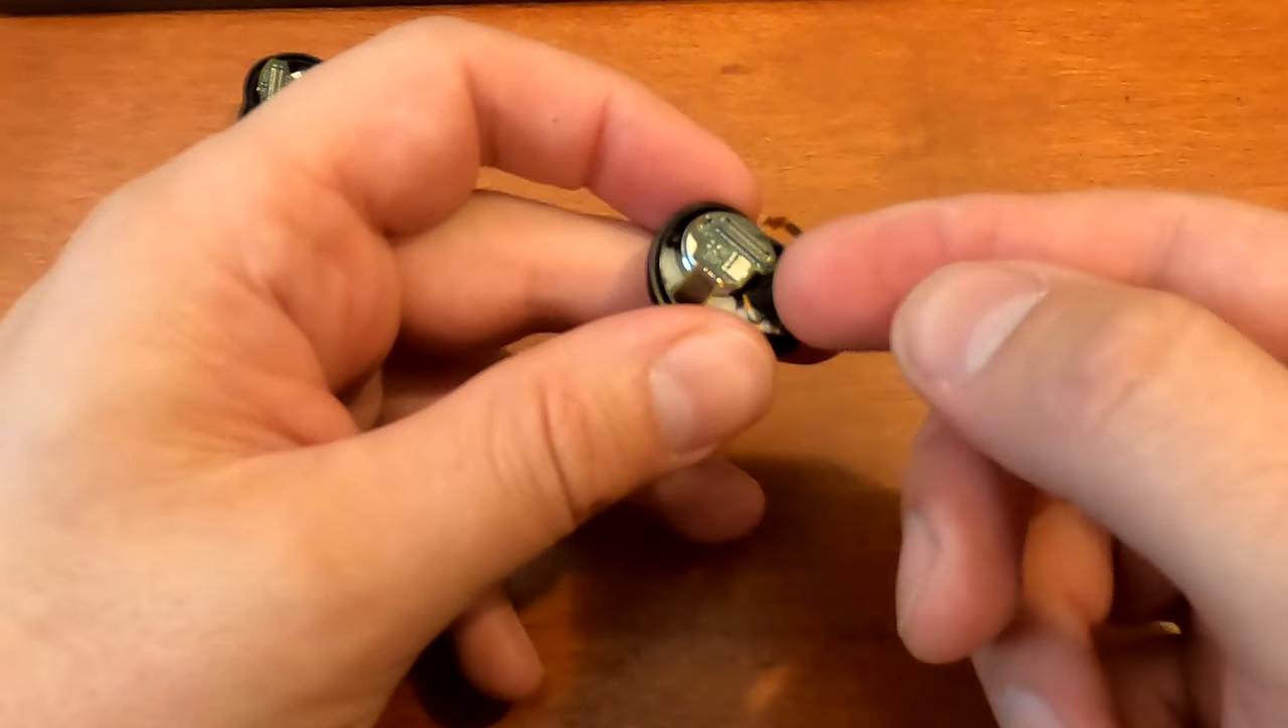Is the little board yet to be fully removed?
Yes.